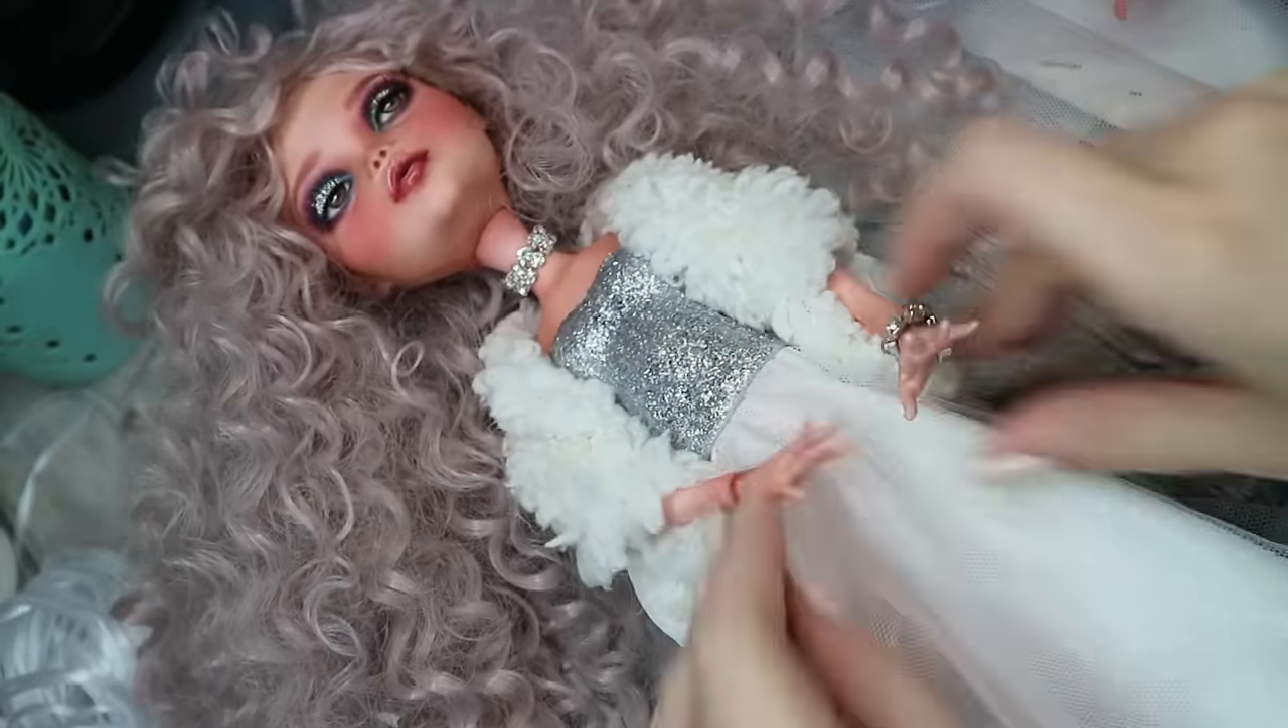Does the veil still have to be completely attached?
Yes.